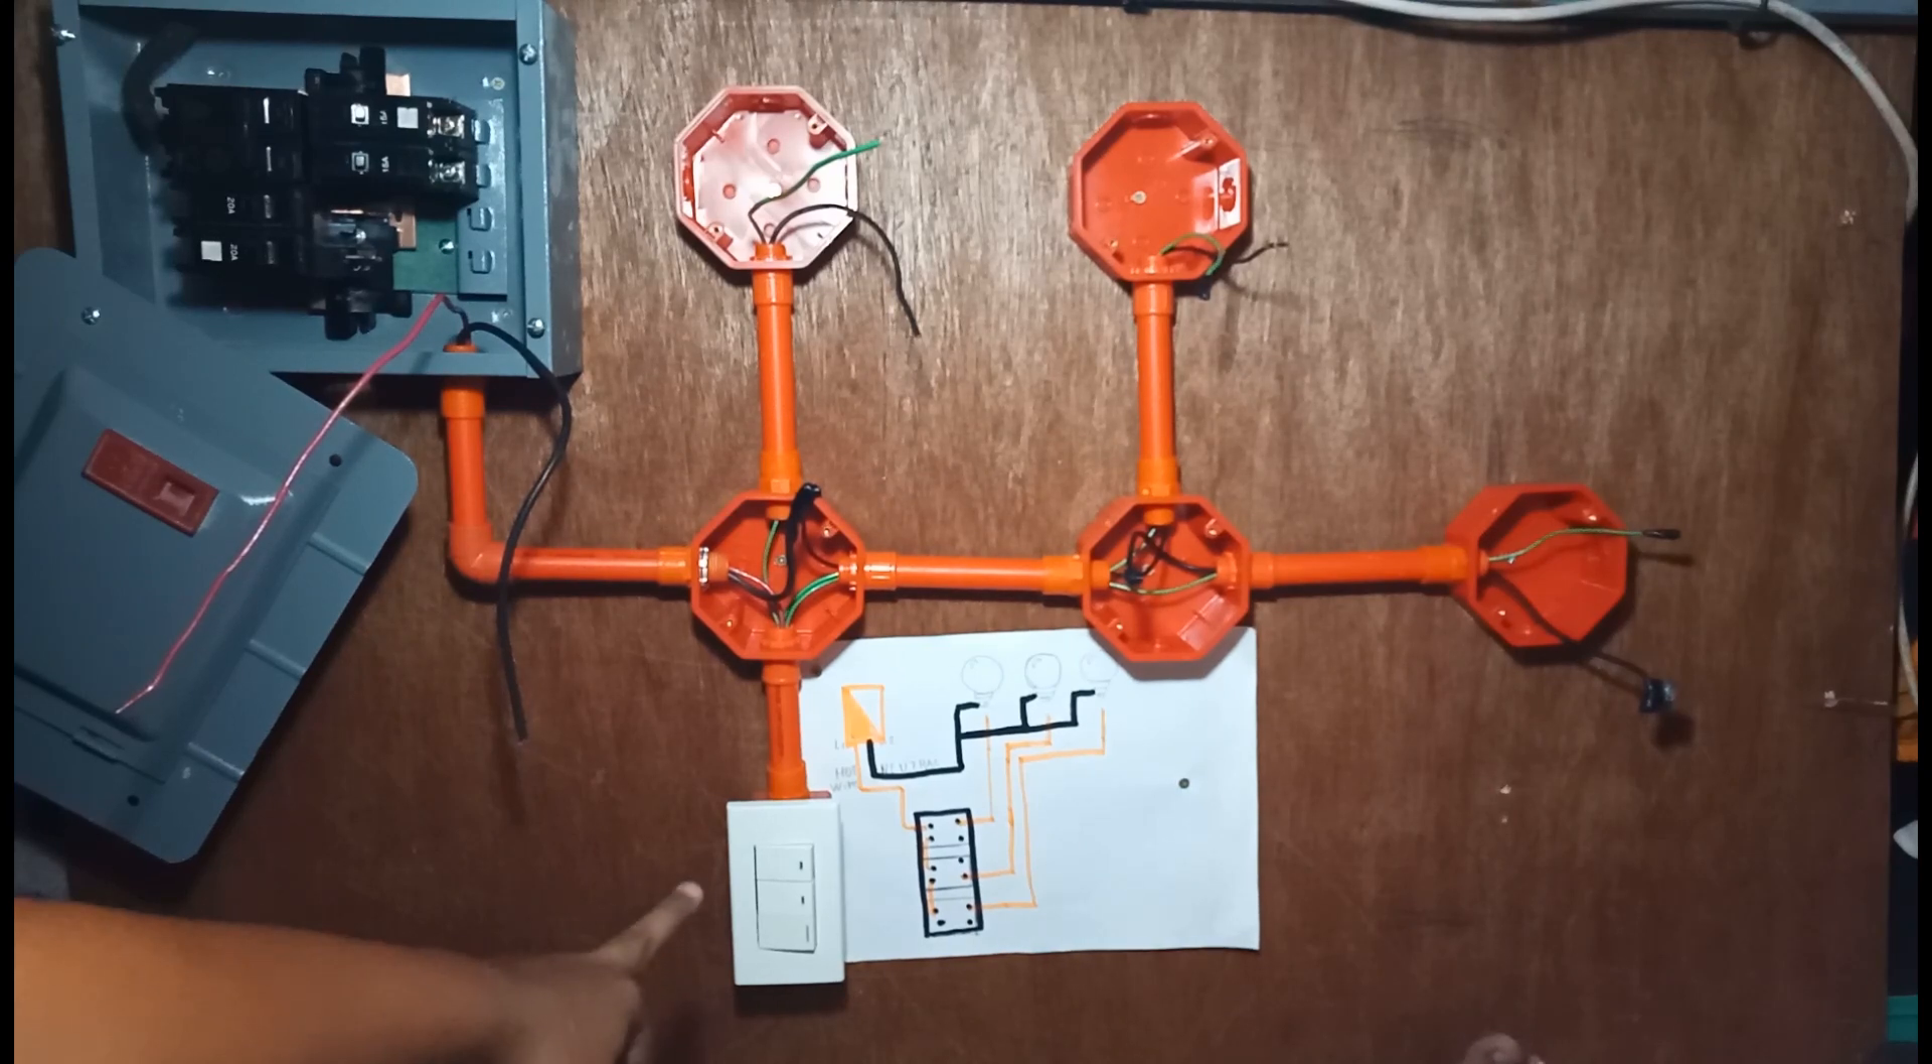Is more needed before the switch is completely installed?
No.